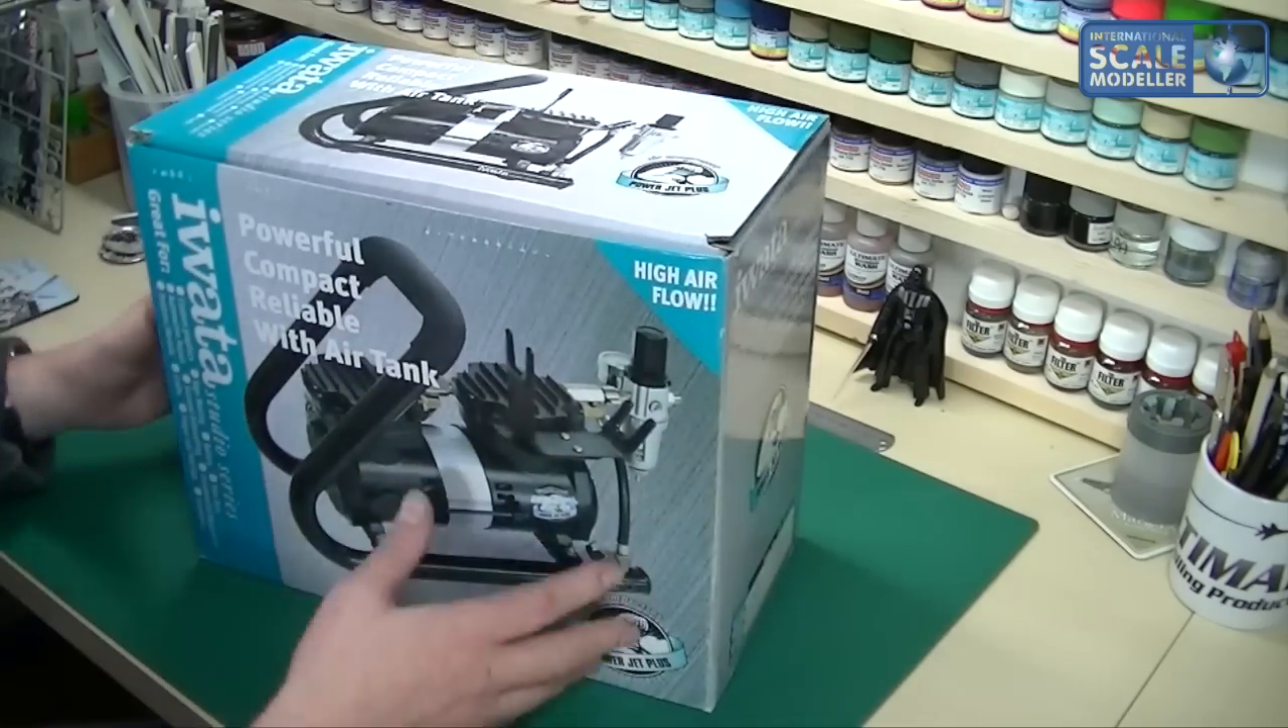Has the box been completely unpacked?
No.